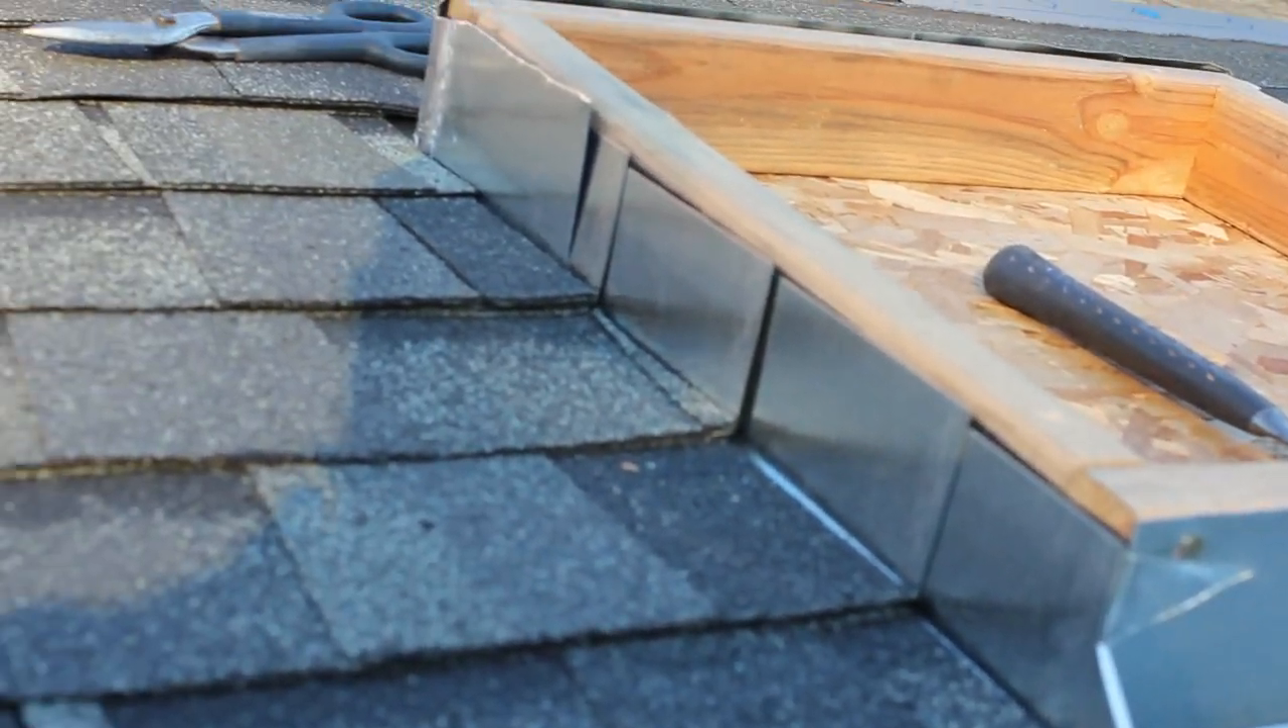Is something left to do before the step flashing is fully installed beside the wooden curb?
No.